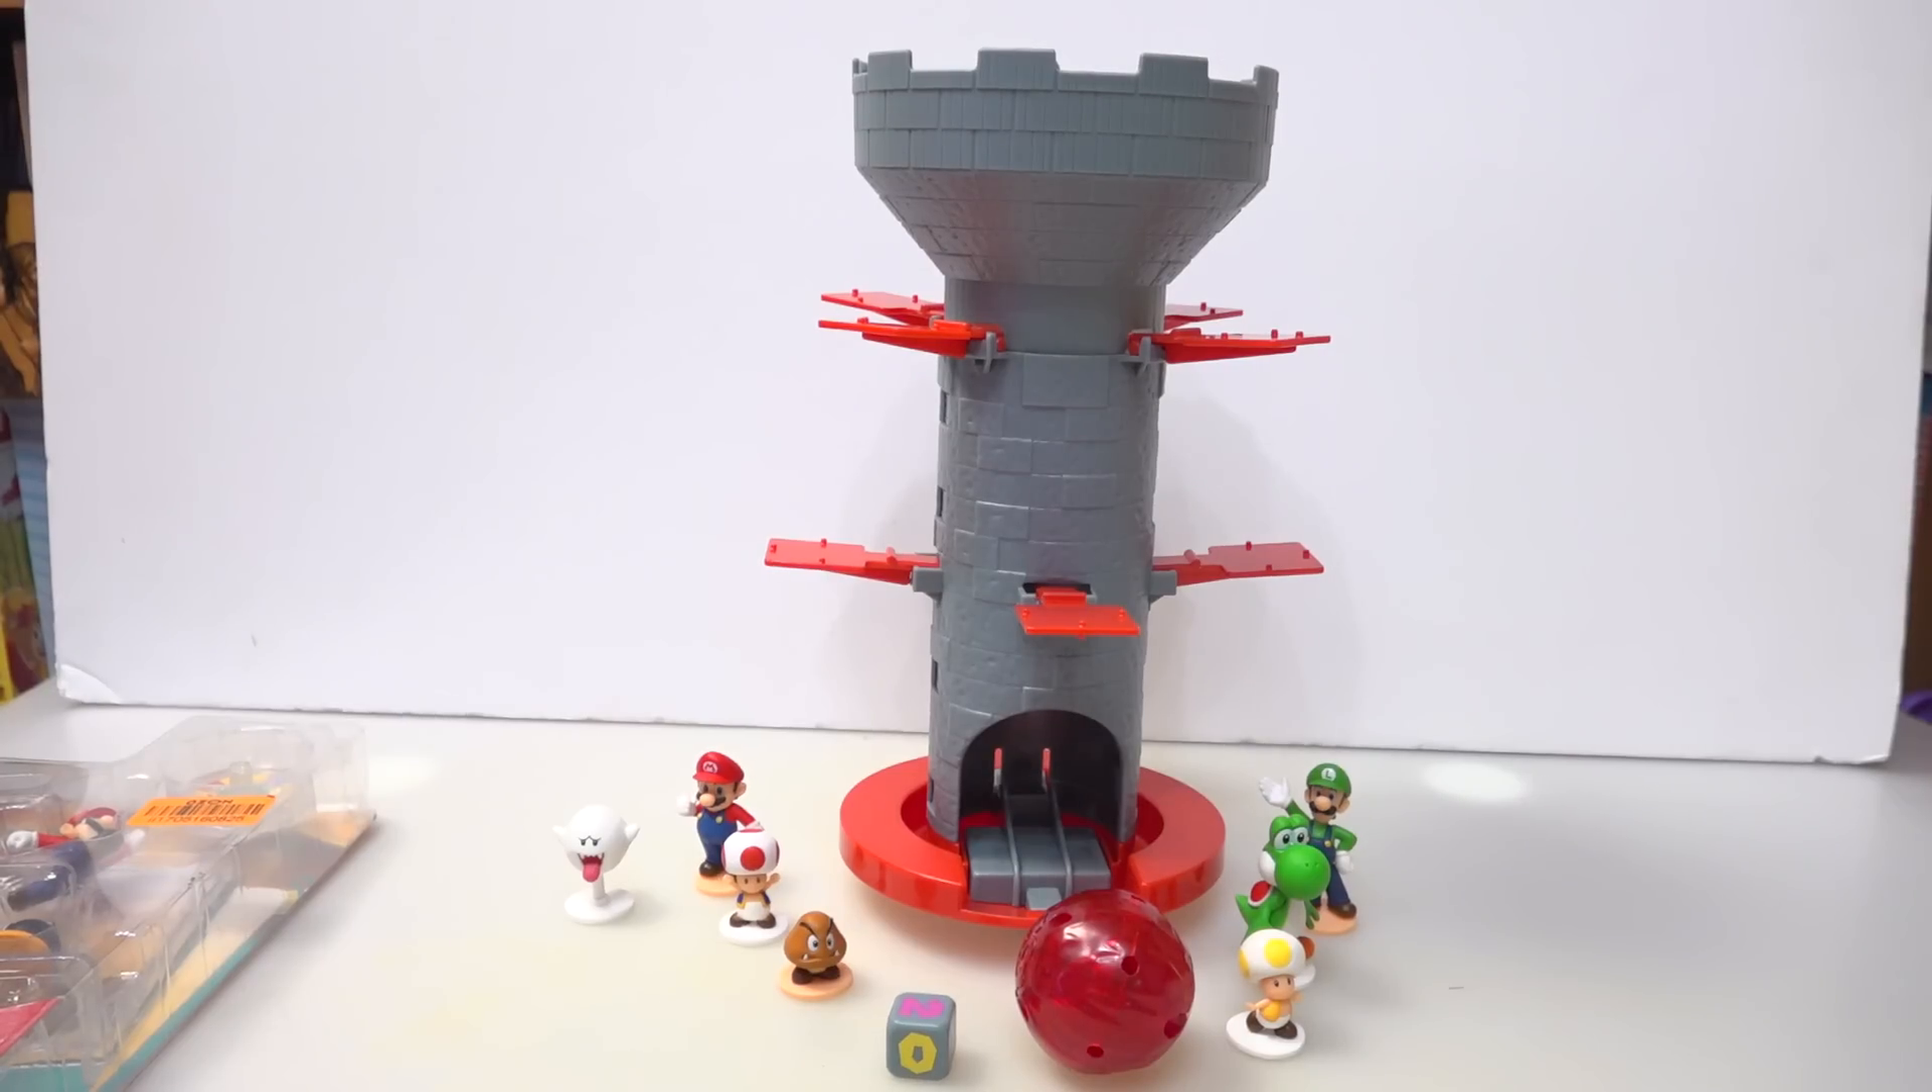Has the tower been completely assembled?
Yes.